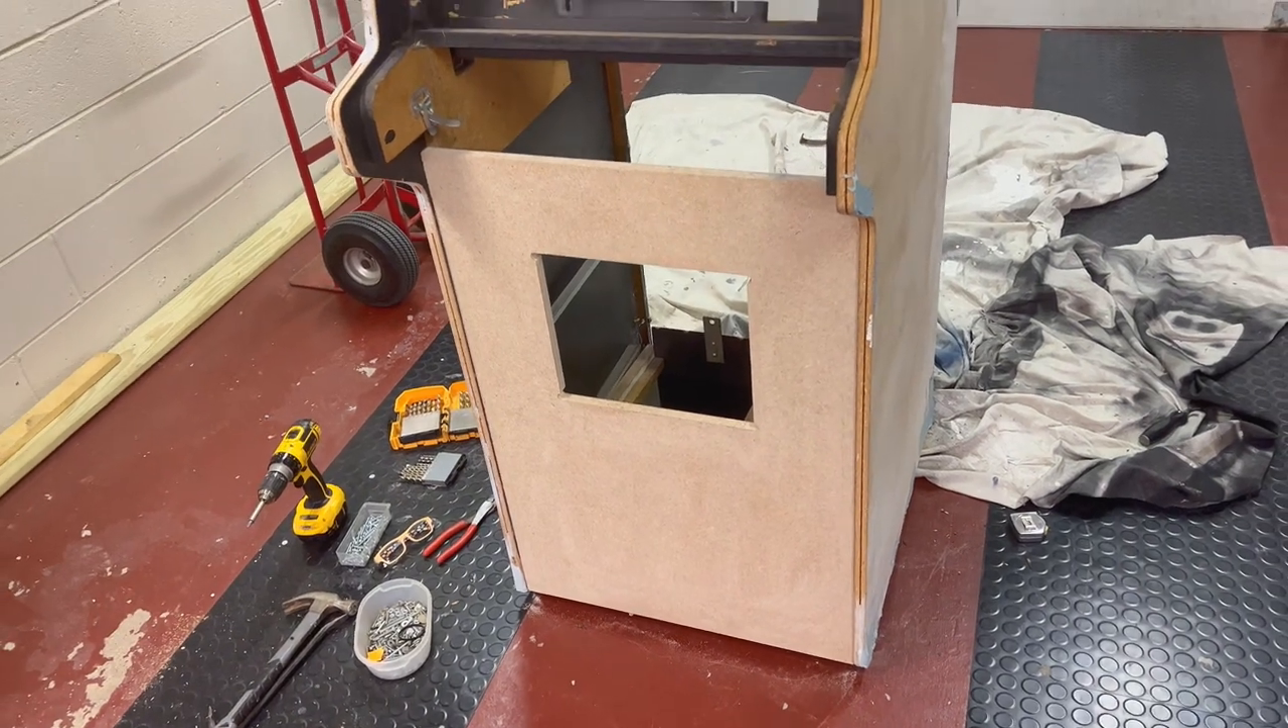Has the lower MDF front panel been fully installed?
Yes.